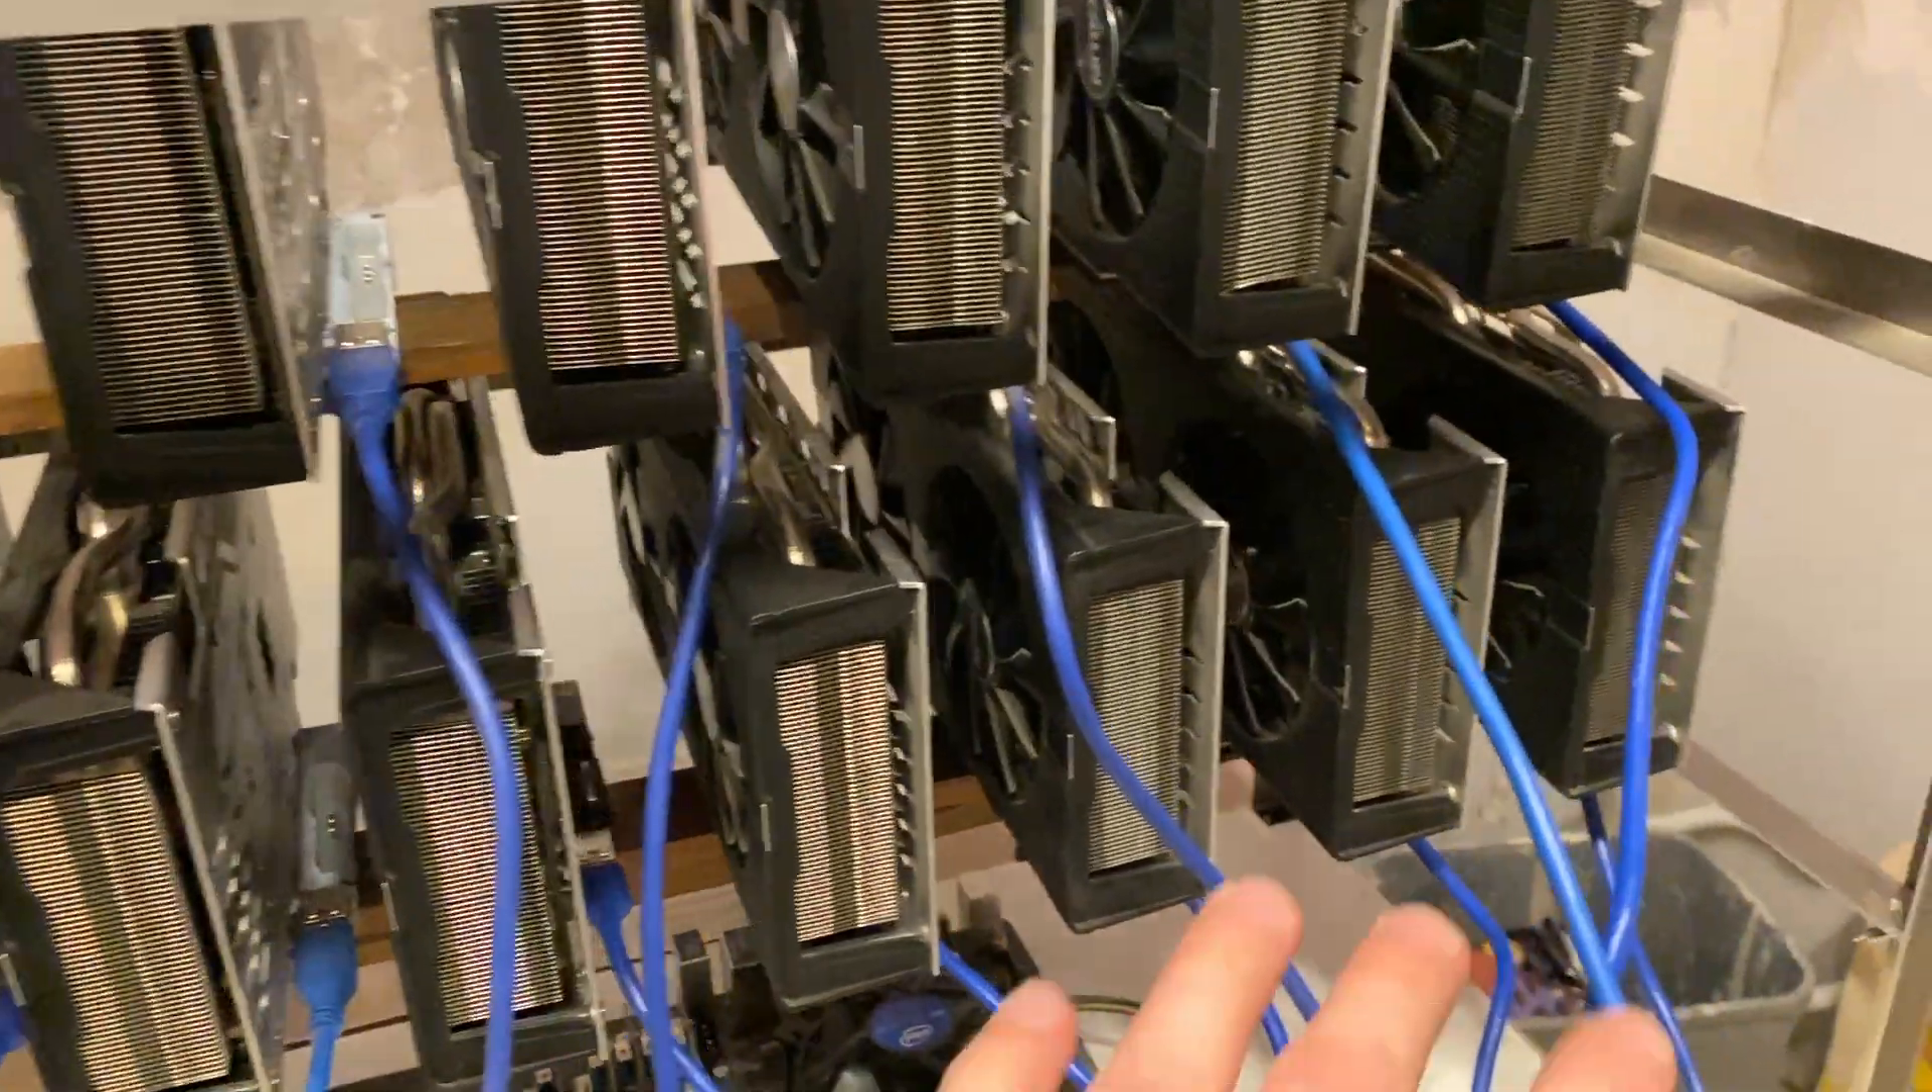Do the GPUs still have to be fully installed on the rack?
No.